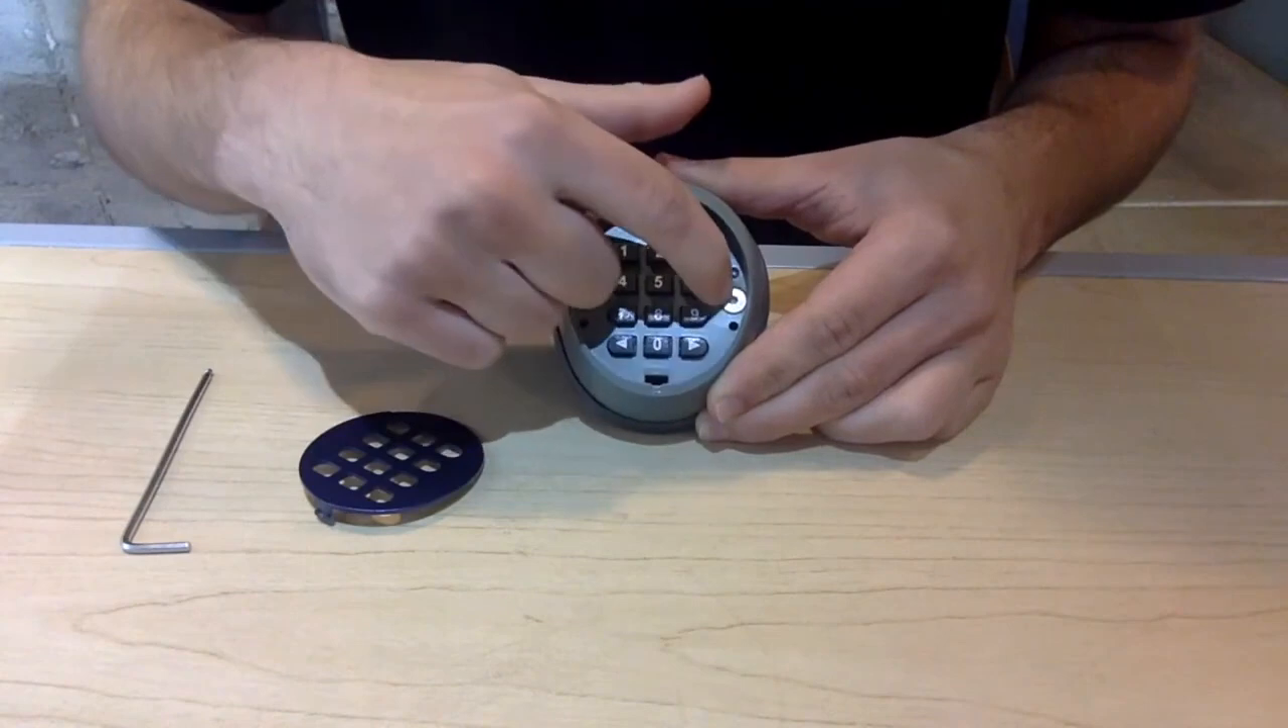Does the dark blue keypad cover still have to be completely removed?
No.